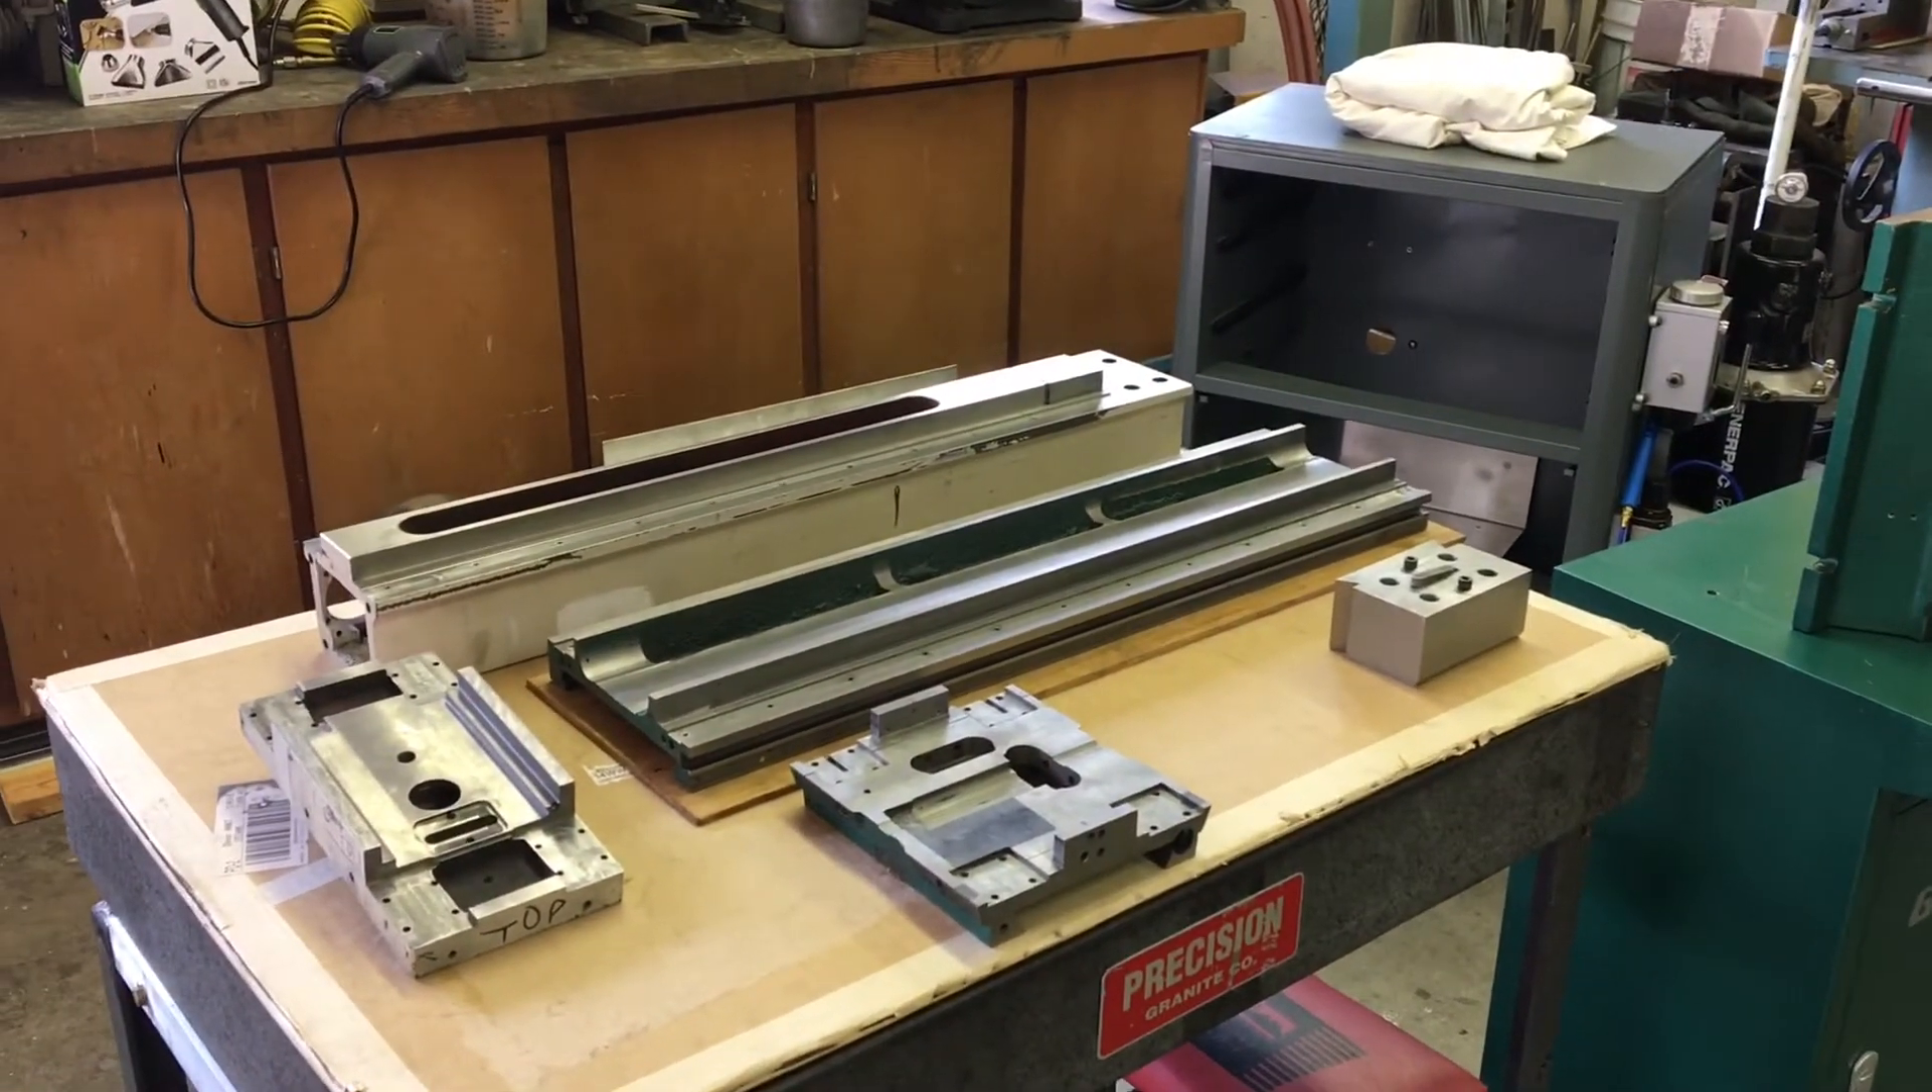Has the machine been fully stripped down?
Yes.